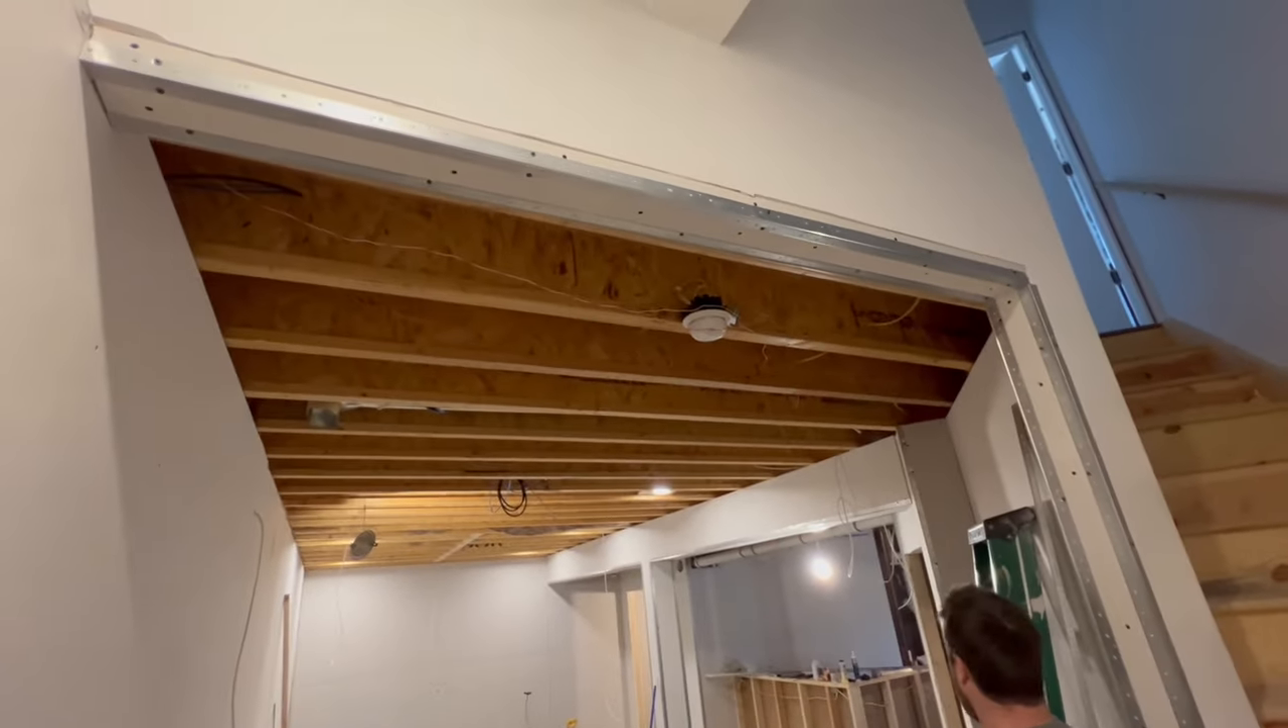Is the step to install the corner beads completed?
Yes.